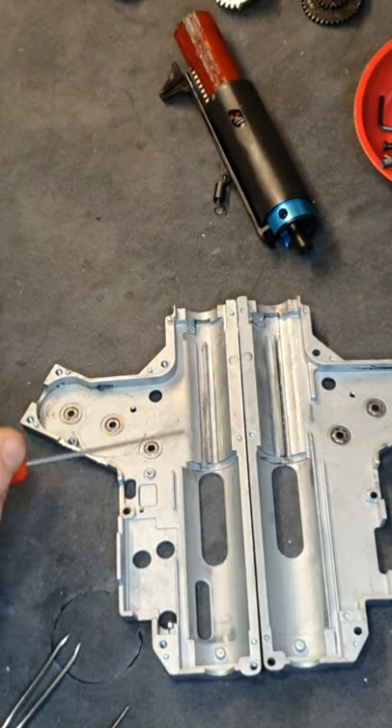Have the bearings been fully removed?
No.